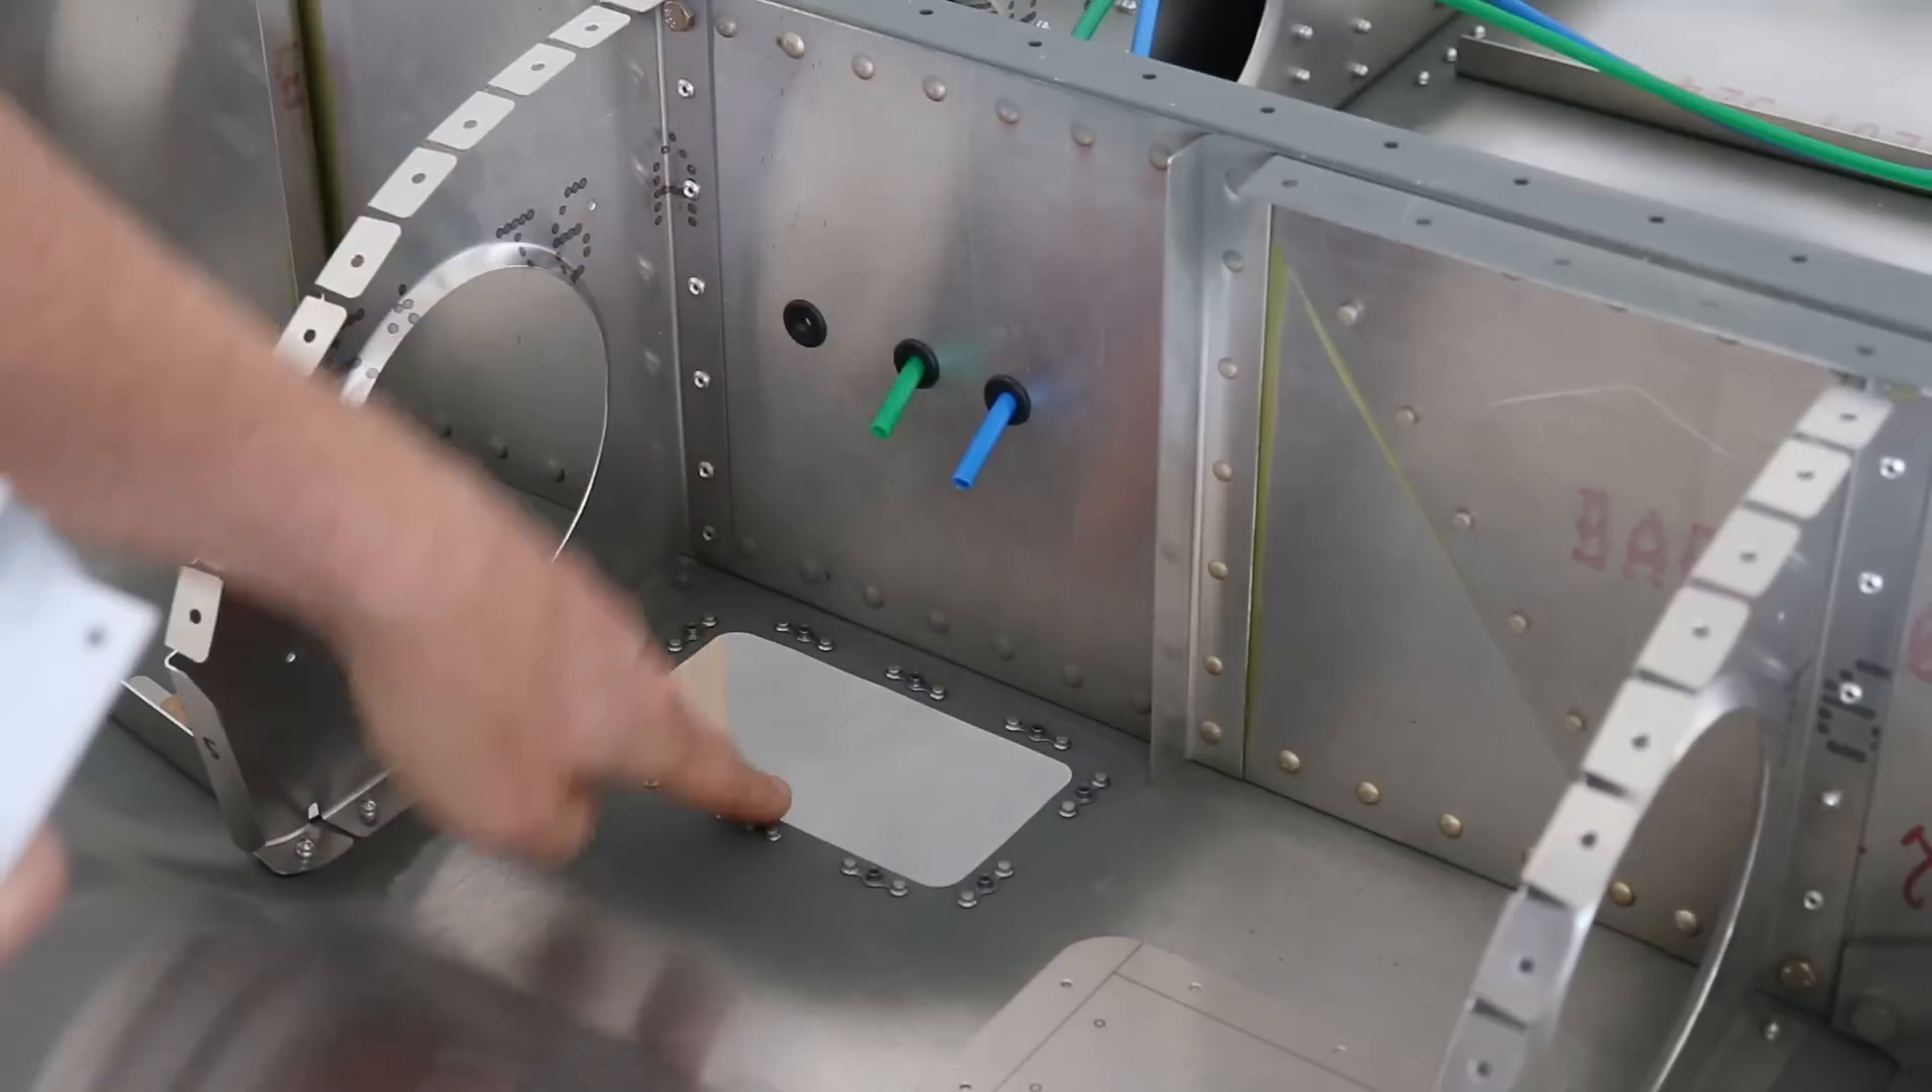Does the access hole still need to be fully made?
No.